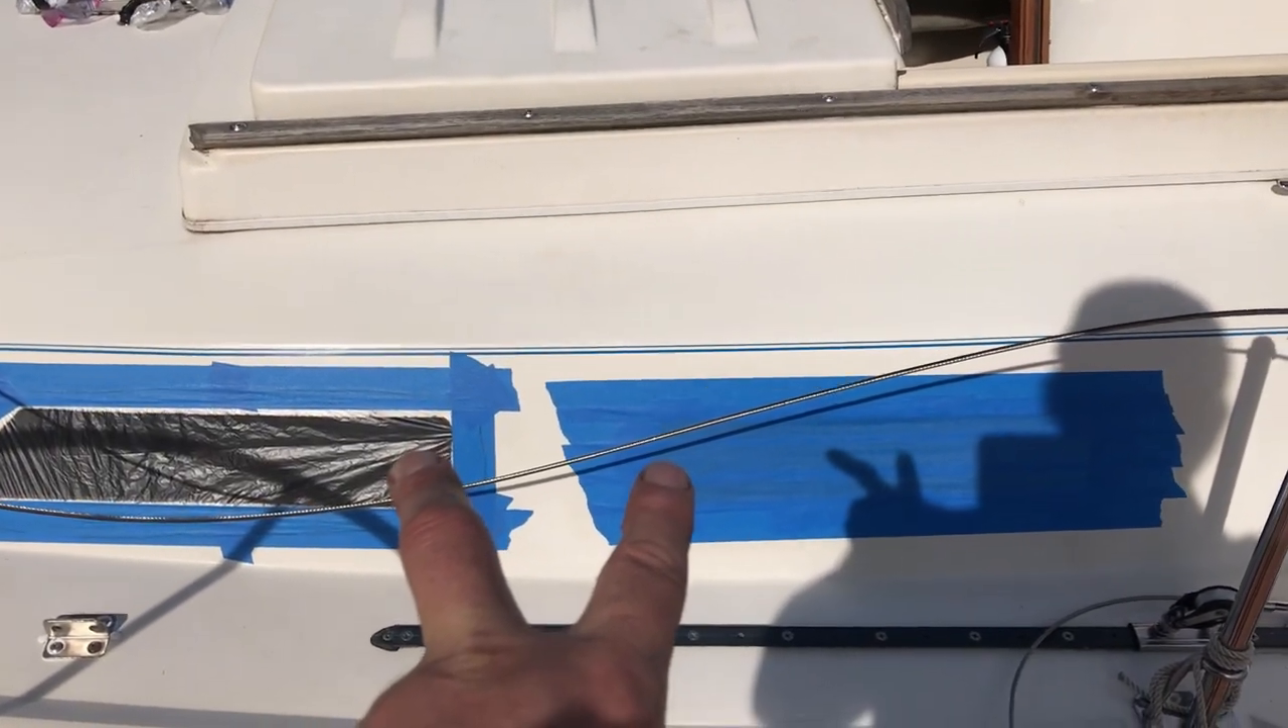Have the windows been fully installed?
No.